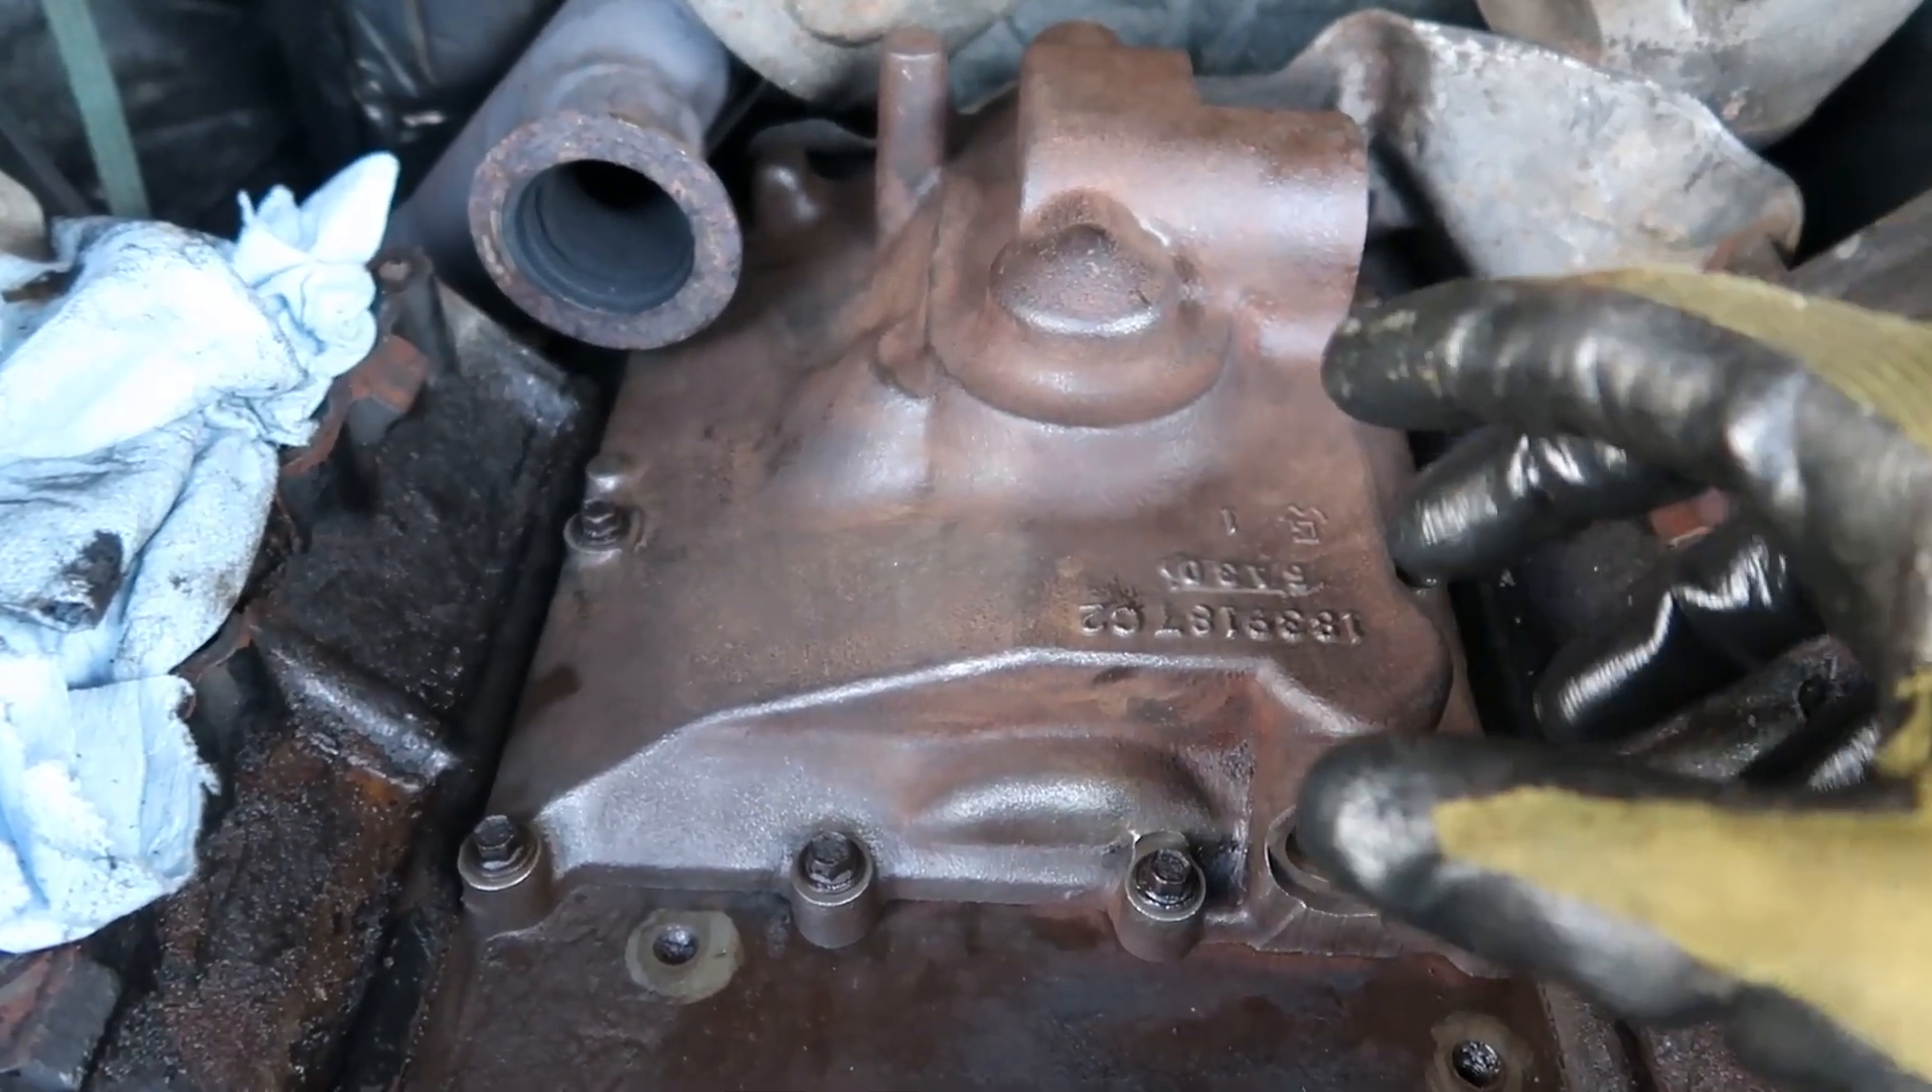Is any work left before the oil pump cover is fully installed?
No.